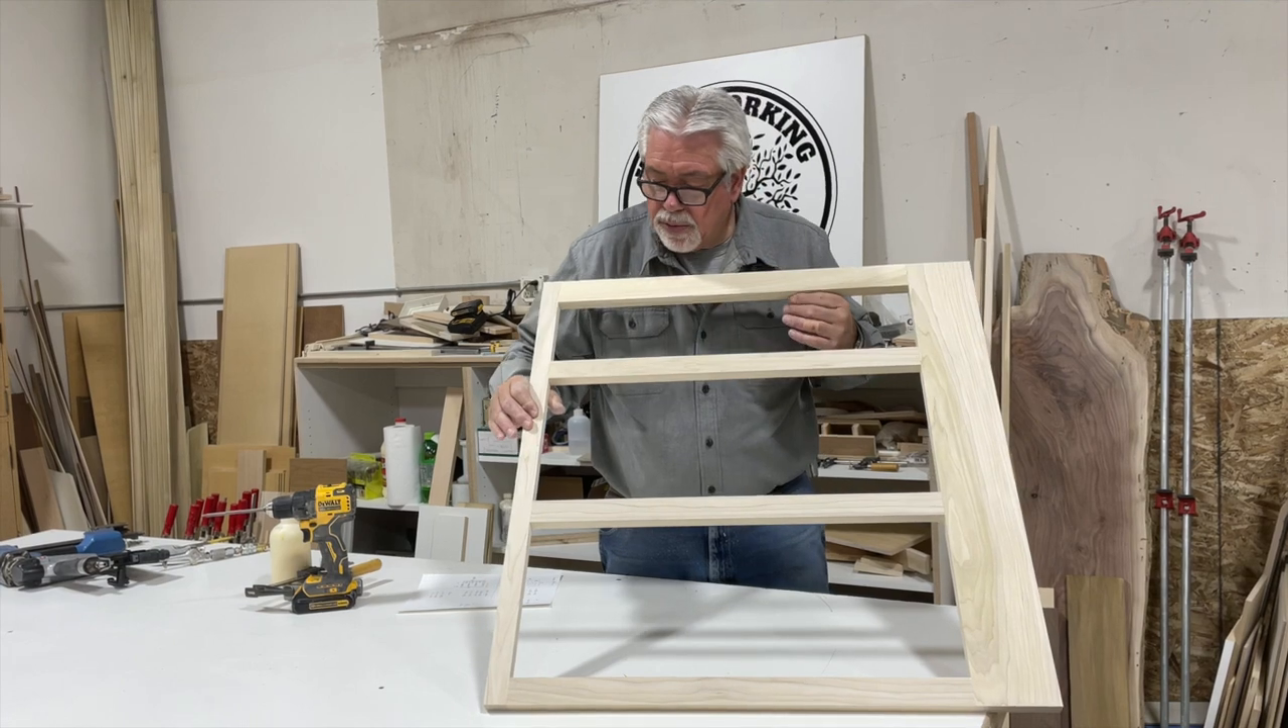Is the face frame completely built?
Yes.